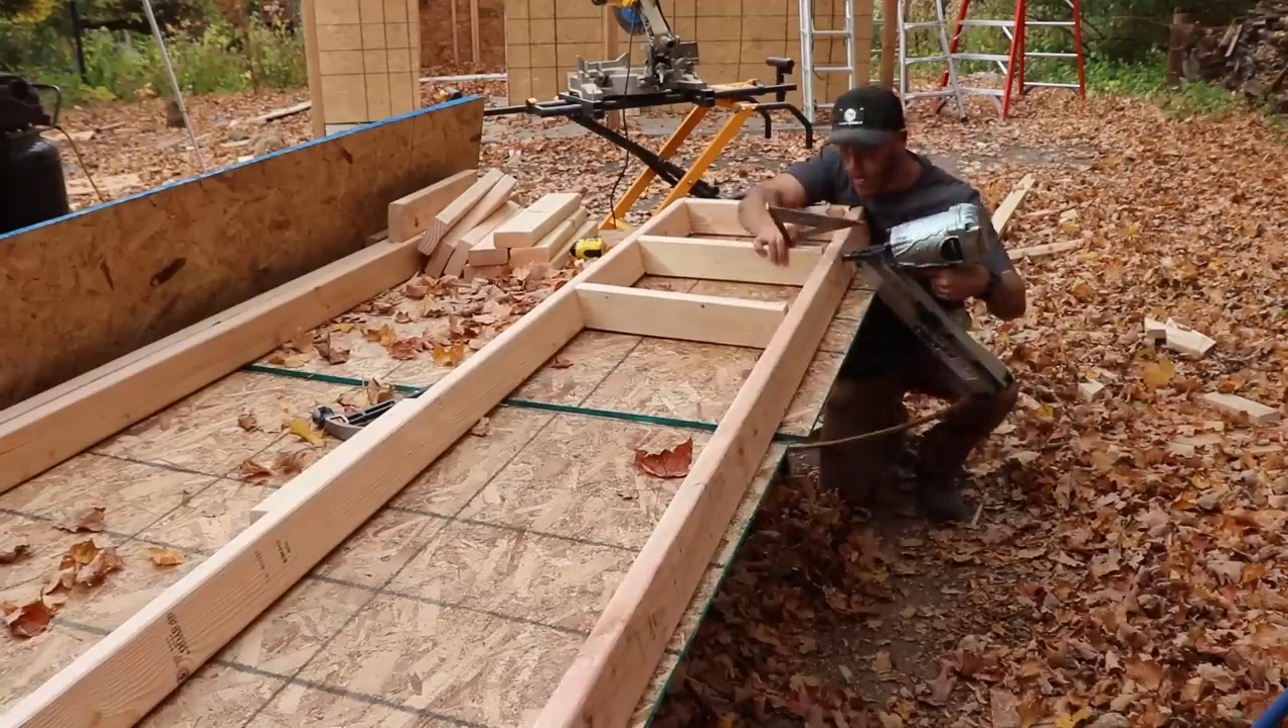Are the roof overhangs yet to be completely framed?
Yes.